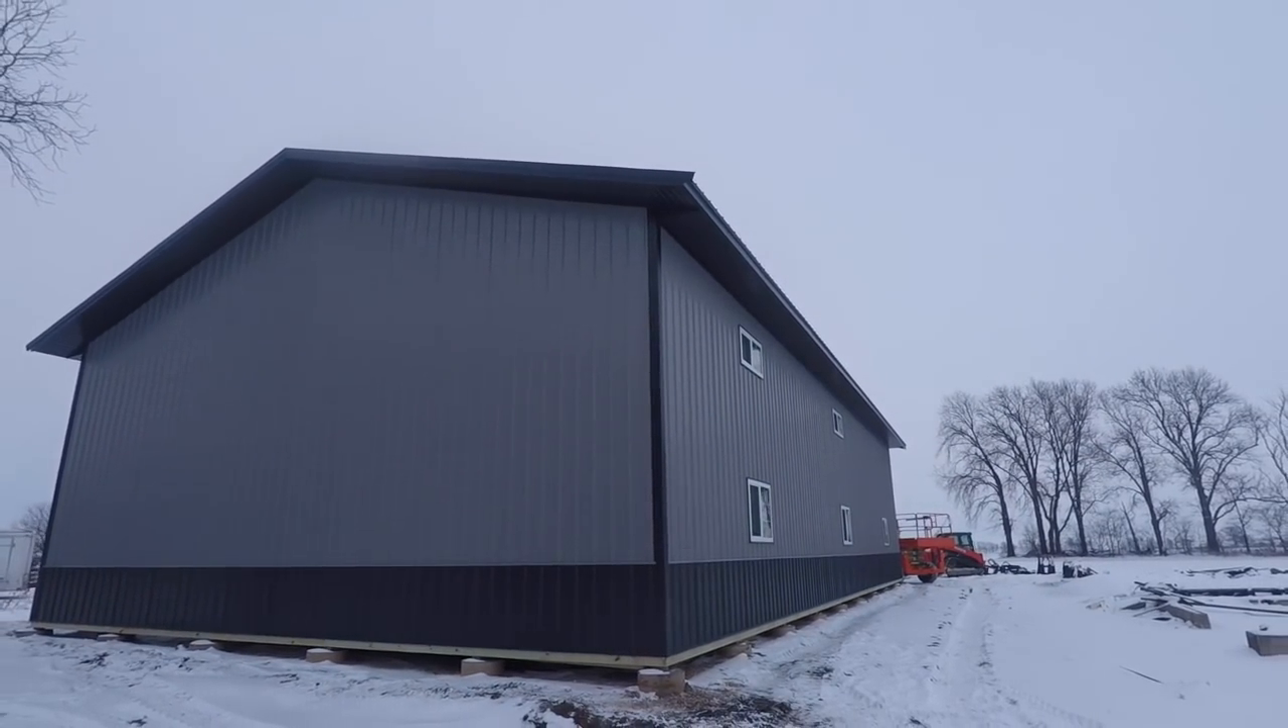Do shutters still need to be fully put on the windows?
Yes.